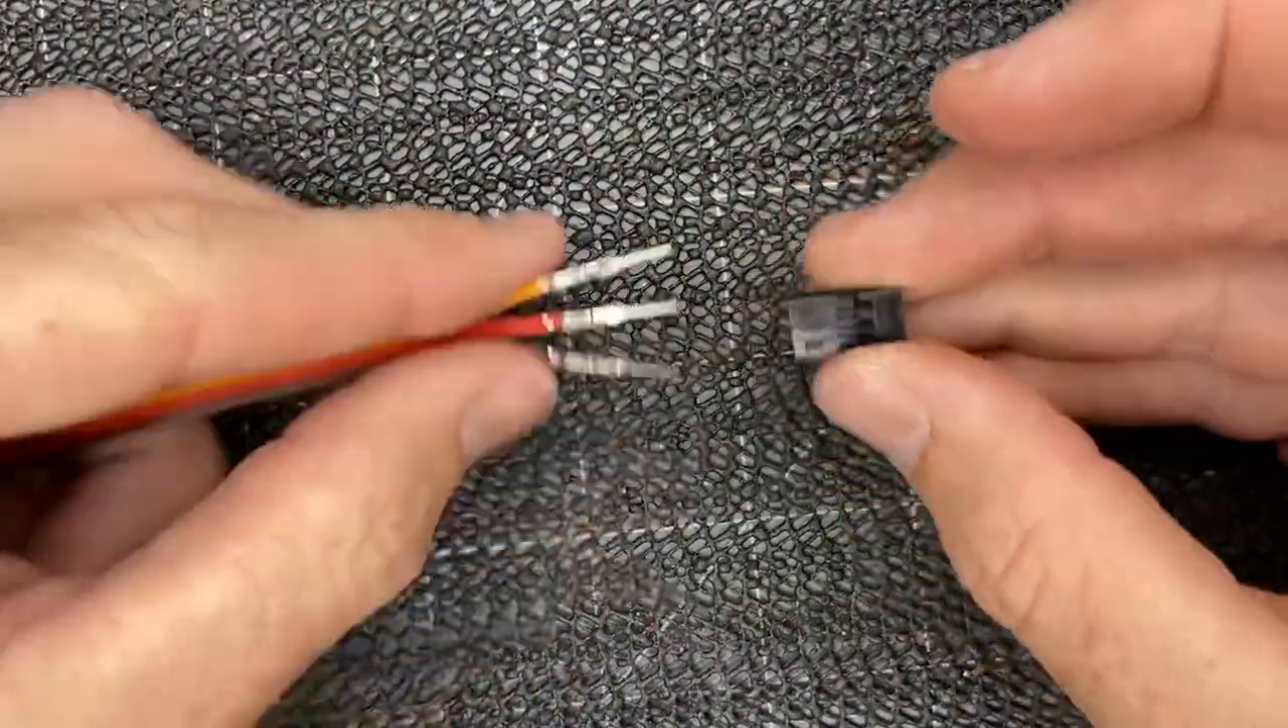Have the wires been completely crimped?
Yes.